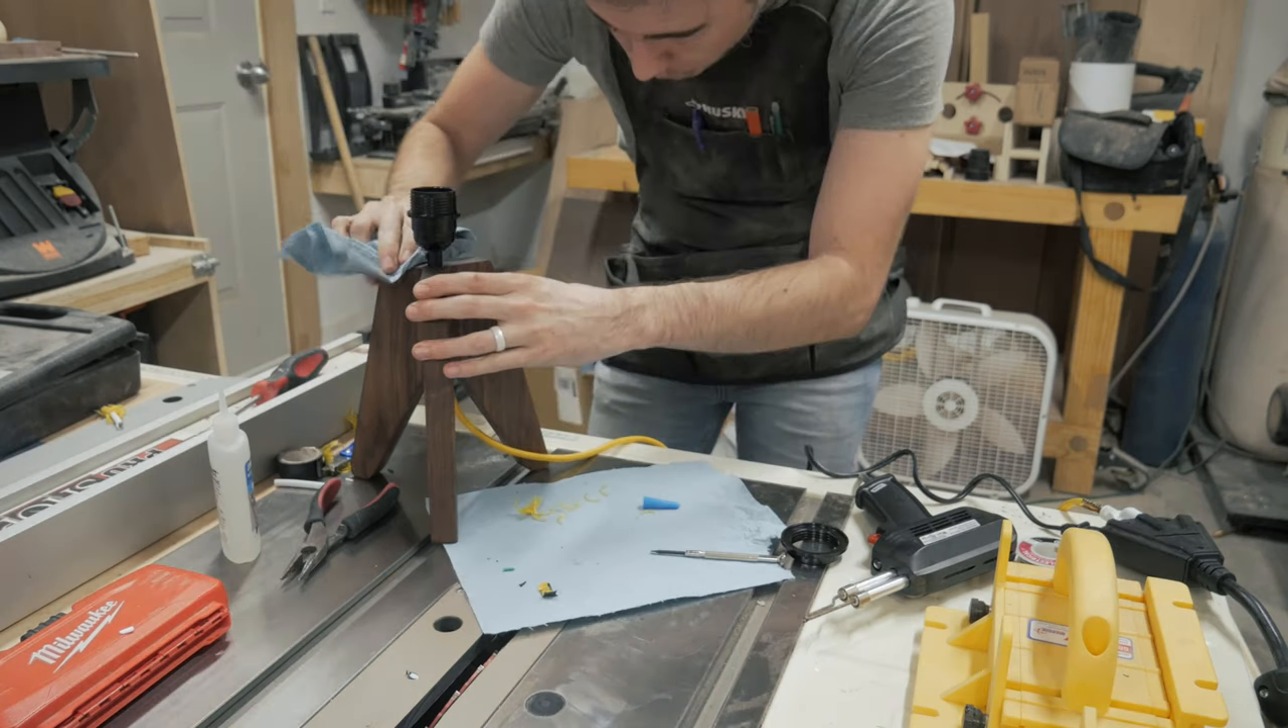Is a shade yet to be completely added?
Yes.